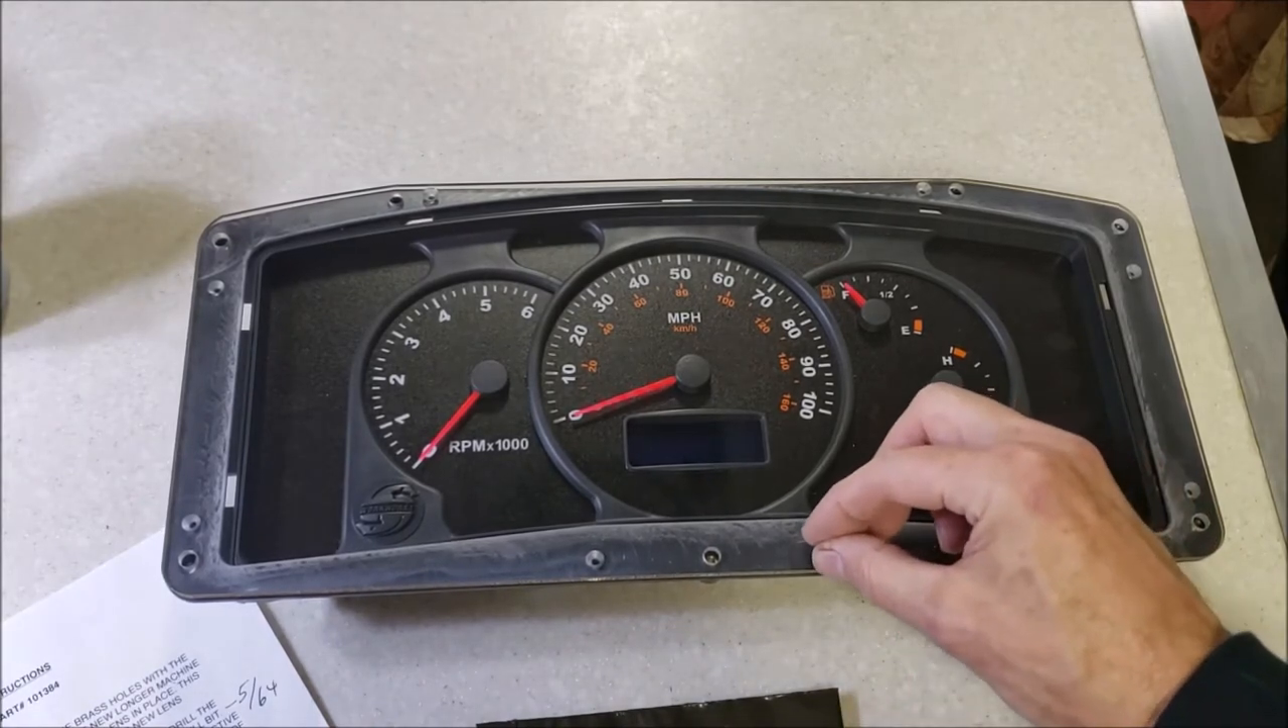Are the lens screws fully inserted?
No.